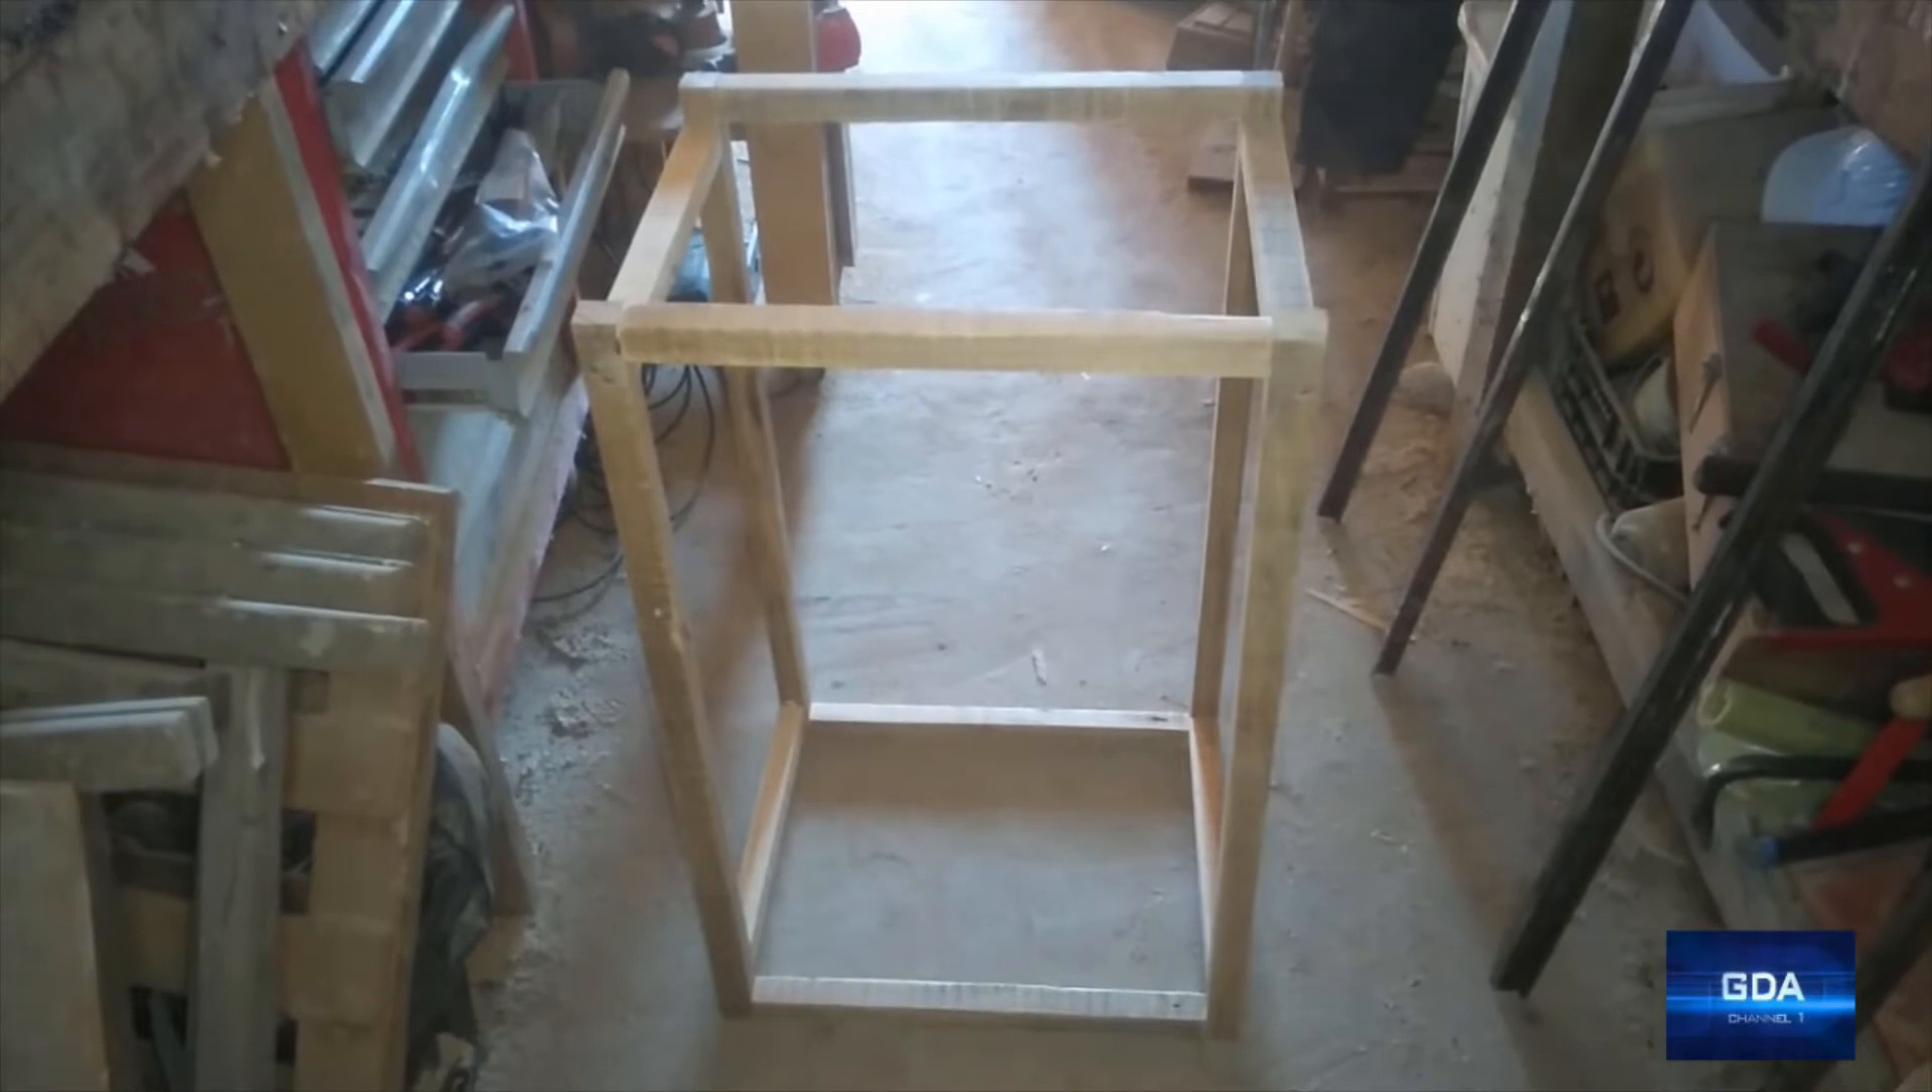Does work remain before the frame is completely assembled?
No.